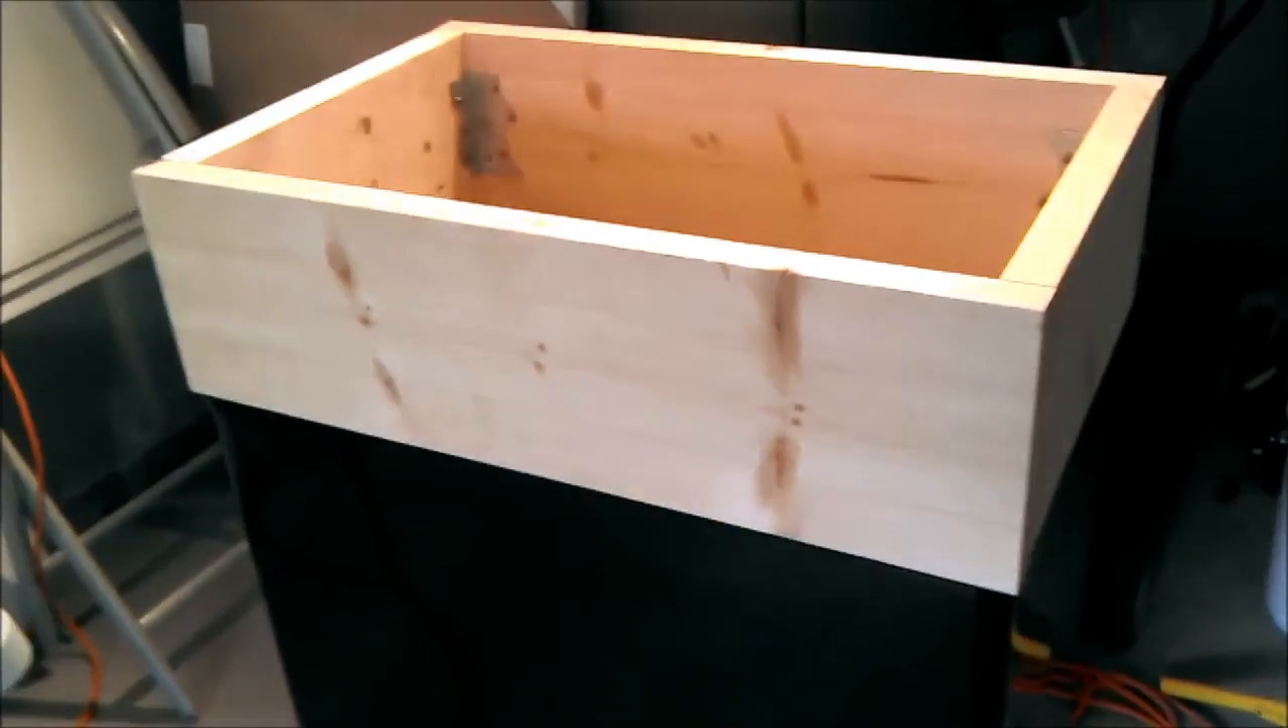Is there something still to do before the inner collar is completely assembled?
No.